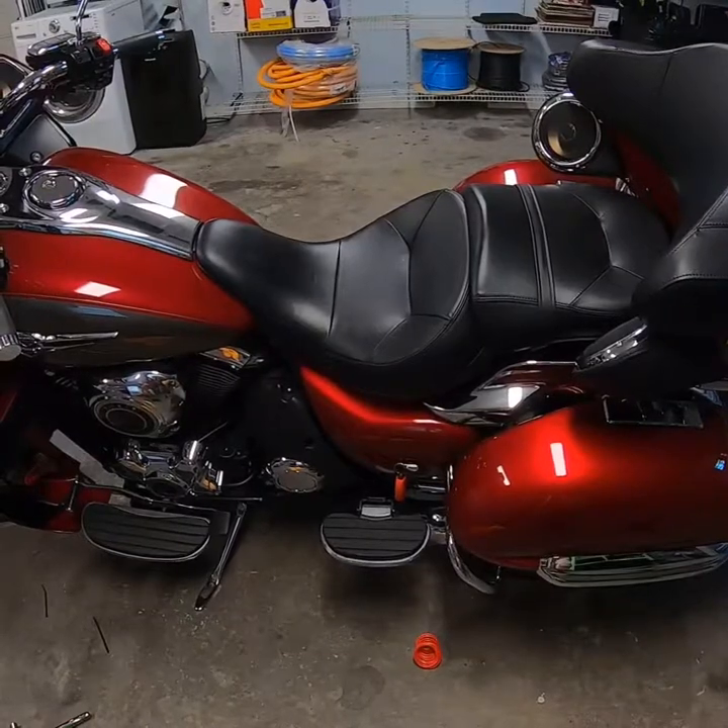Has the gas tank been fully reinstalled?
Yes.